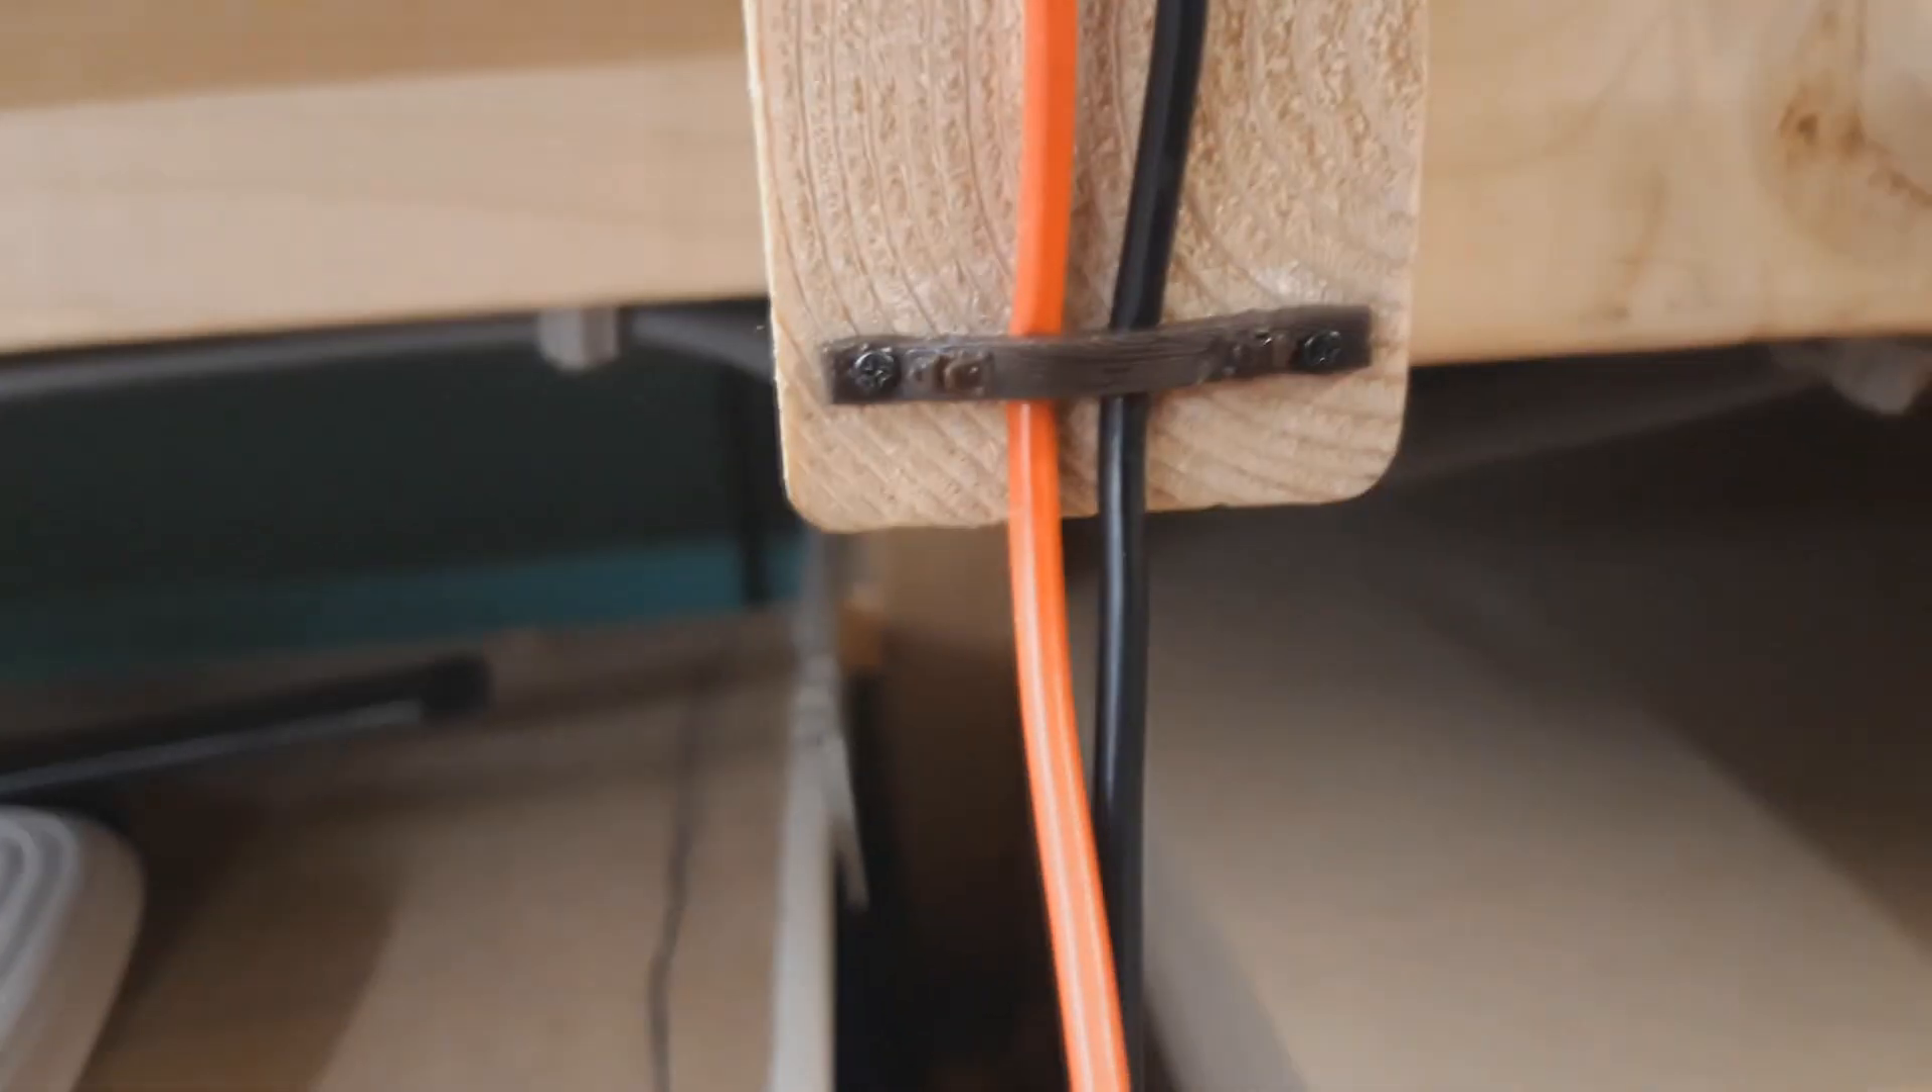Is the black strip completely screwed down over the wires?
Yes.